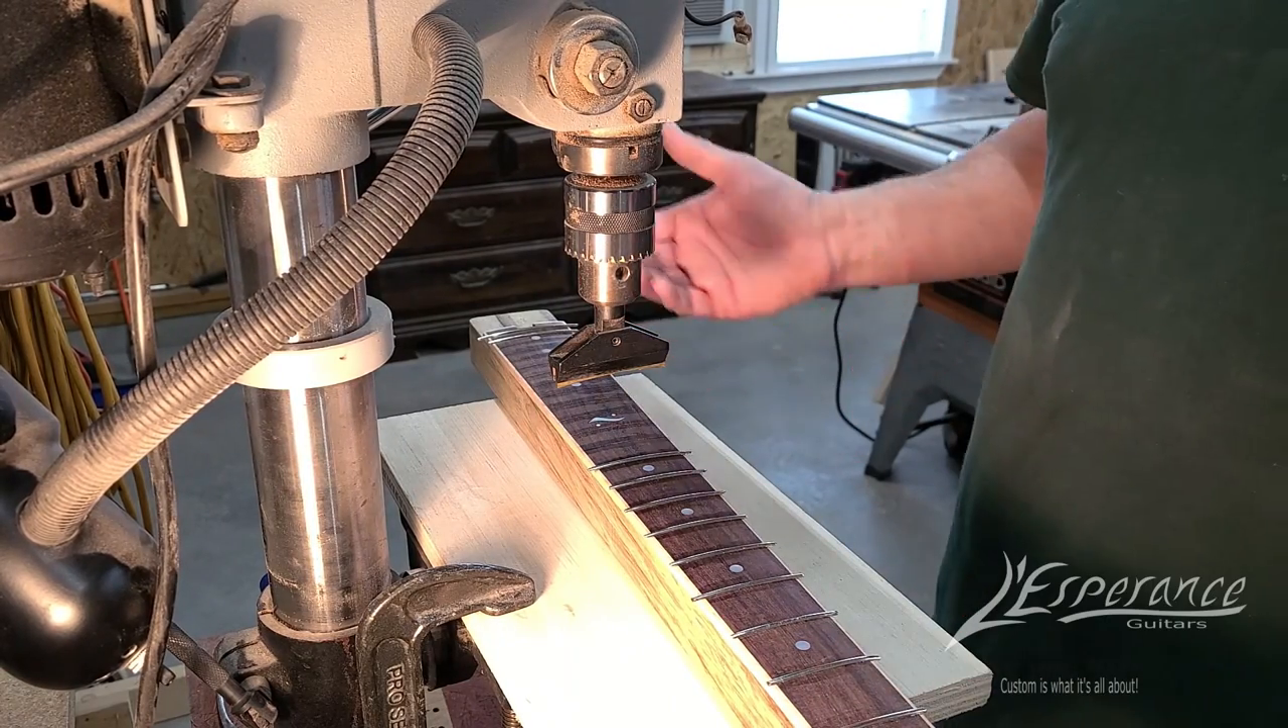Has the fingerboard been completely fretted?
No.